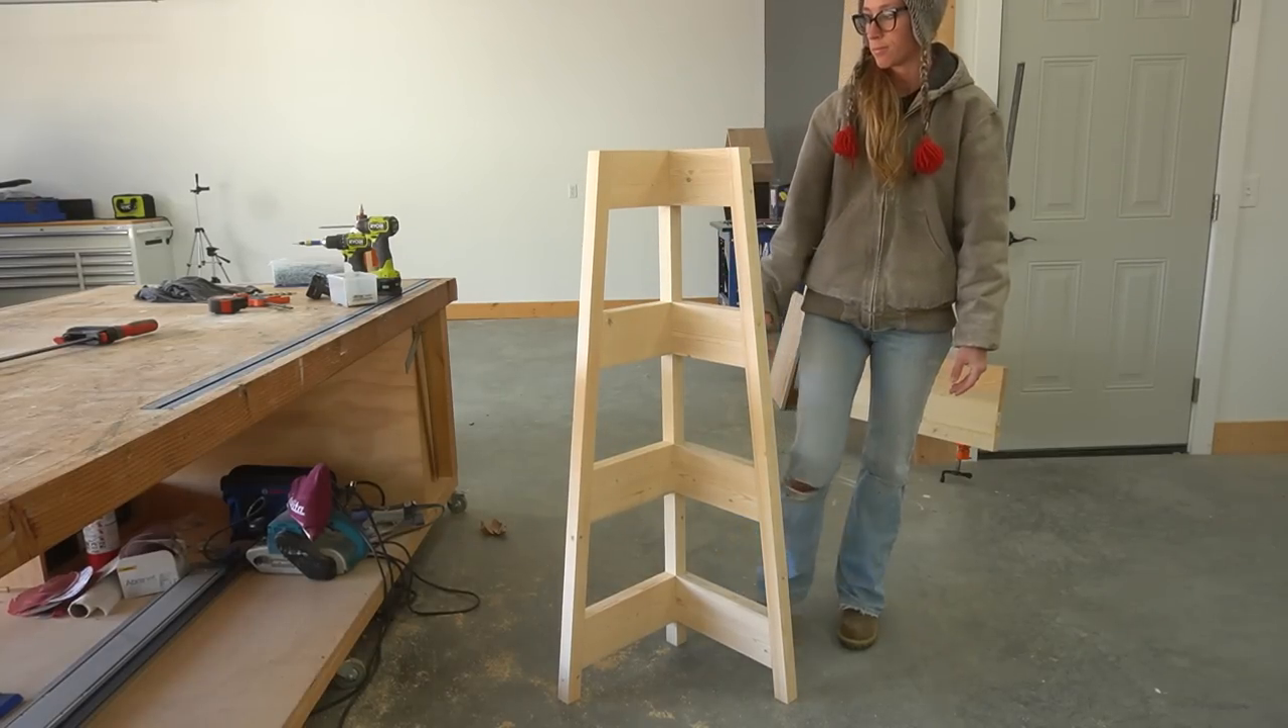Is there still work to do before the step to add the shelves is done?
Yes.